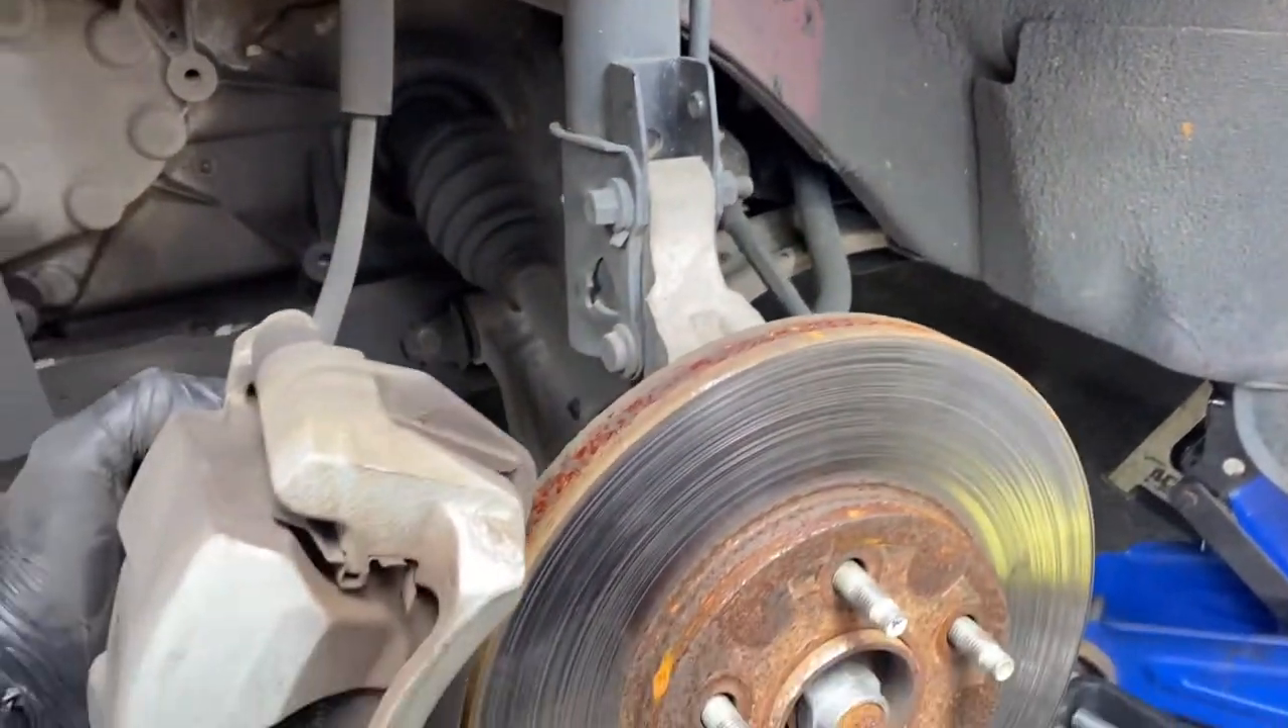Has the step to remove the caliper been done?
Yes.